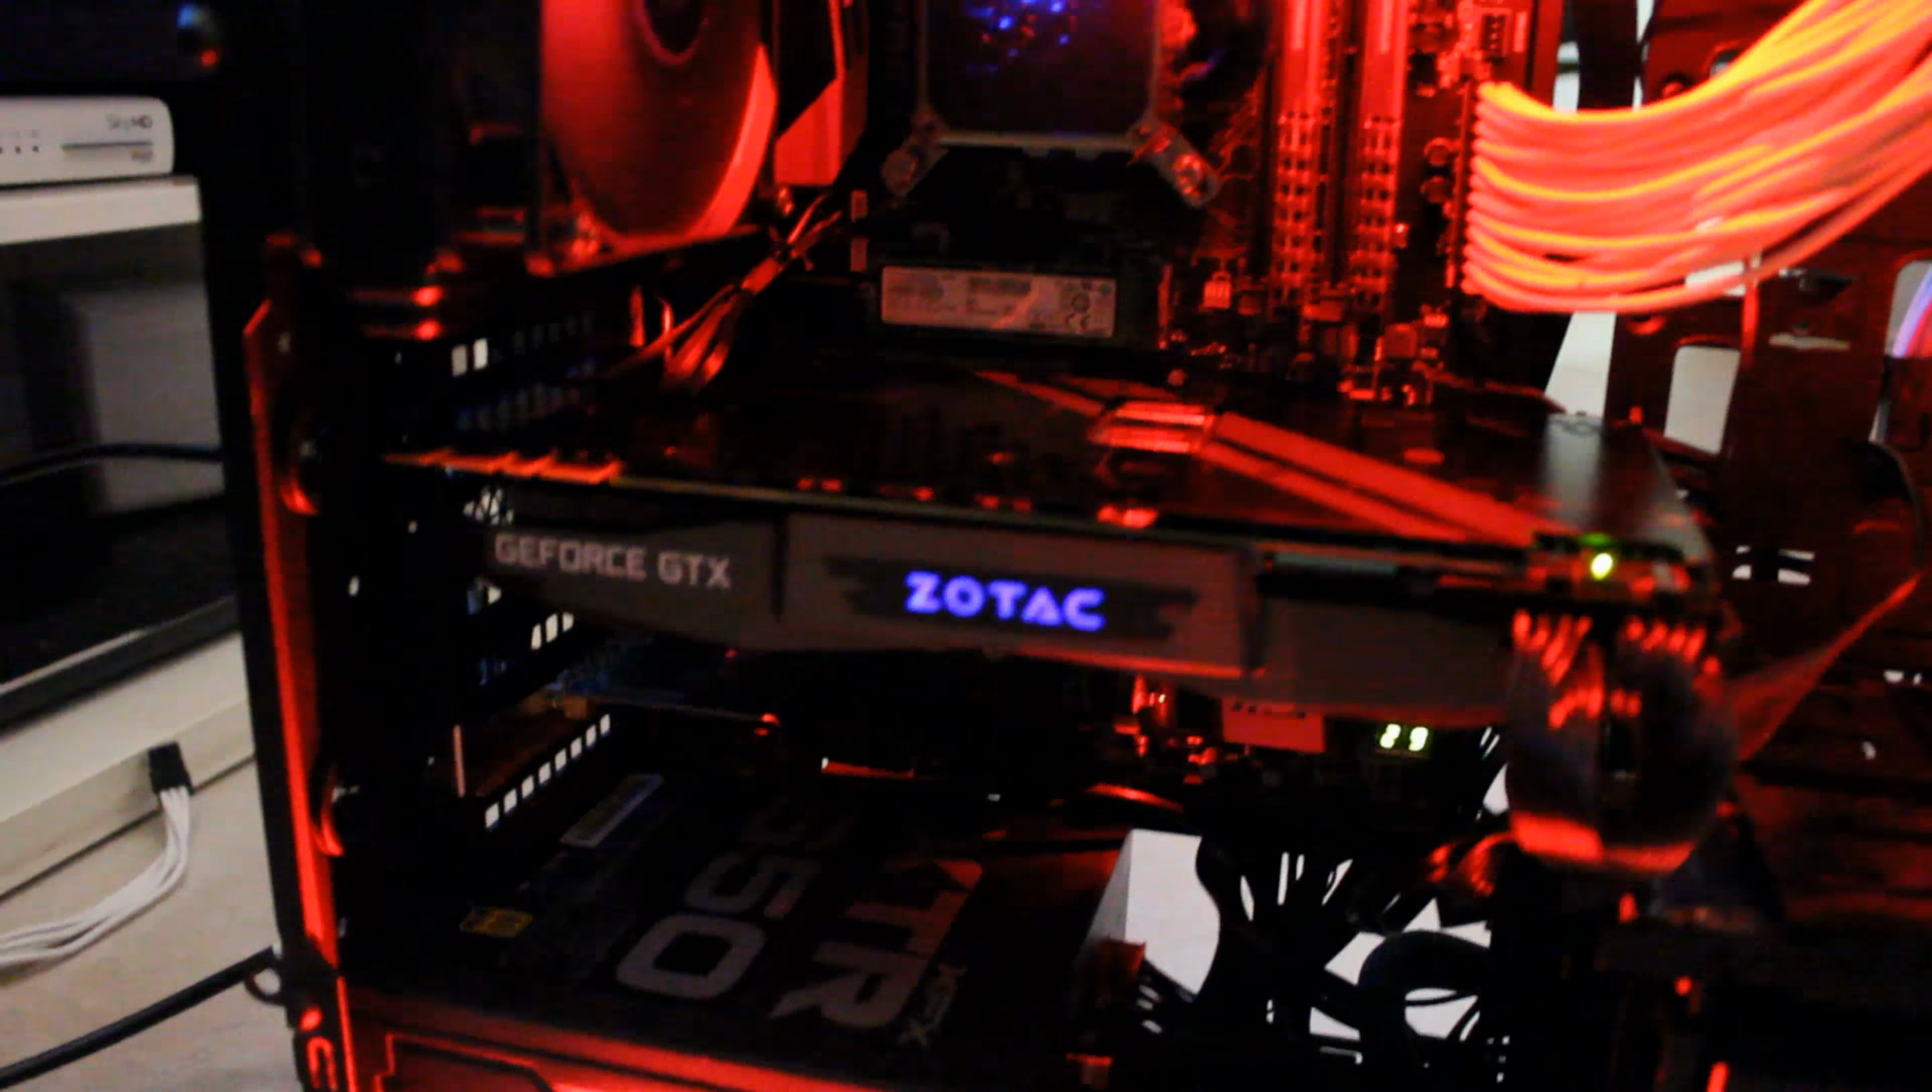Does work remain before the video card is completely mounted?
No.